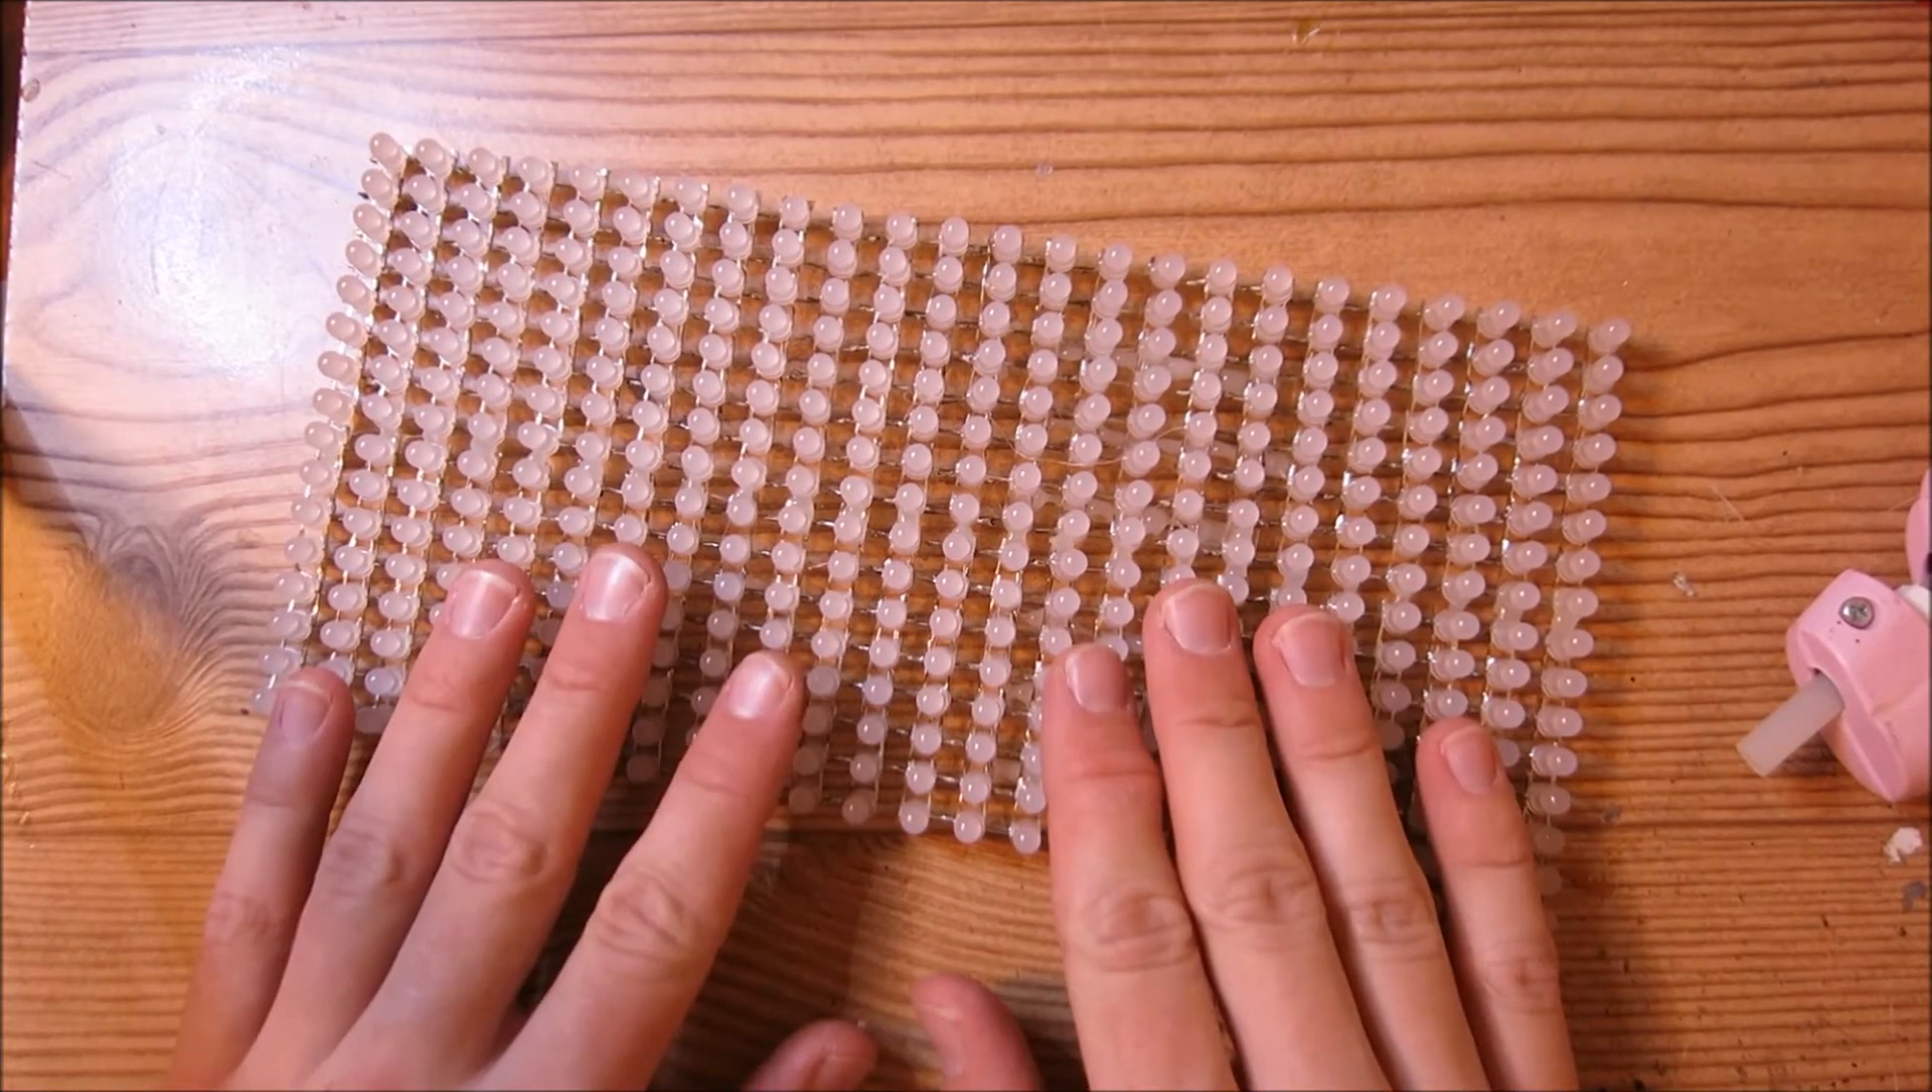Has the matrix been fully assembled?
Yes.